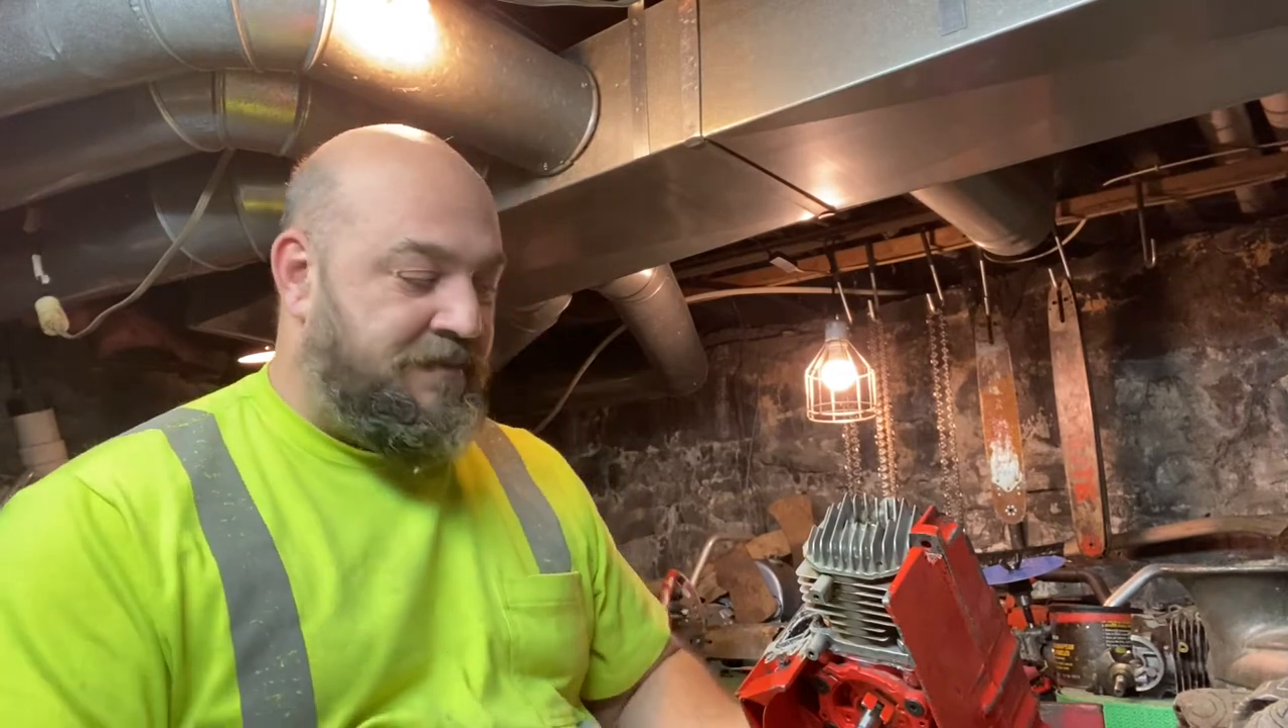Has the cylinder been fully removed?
No.